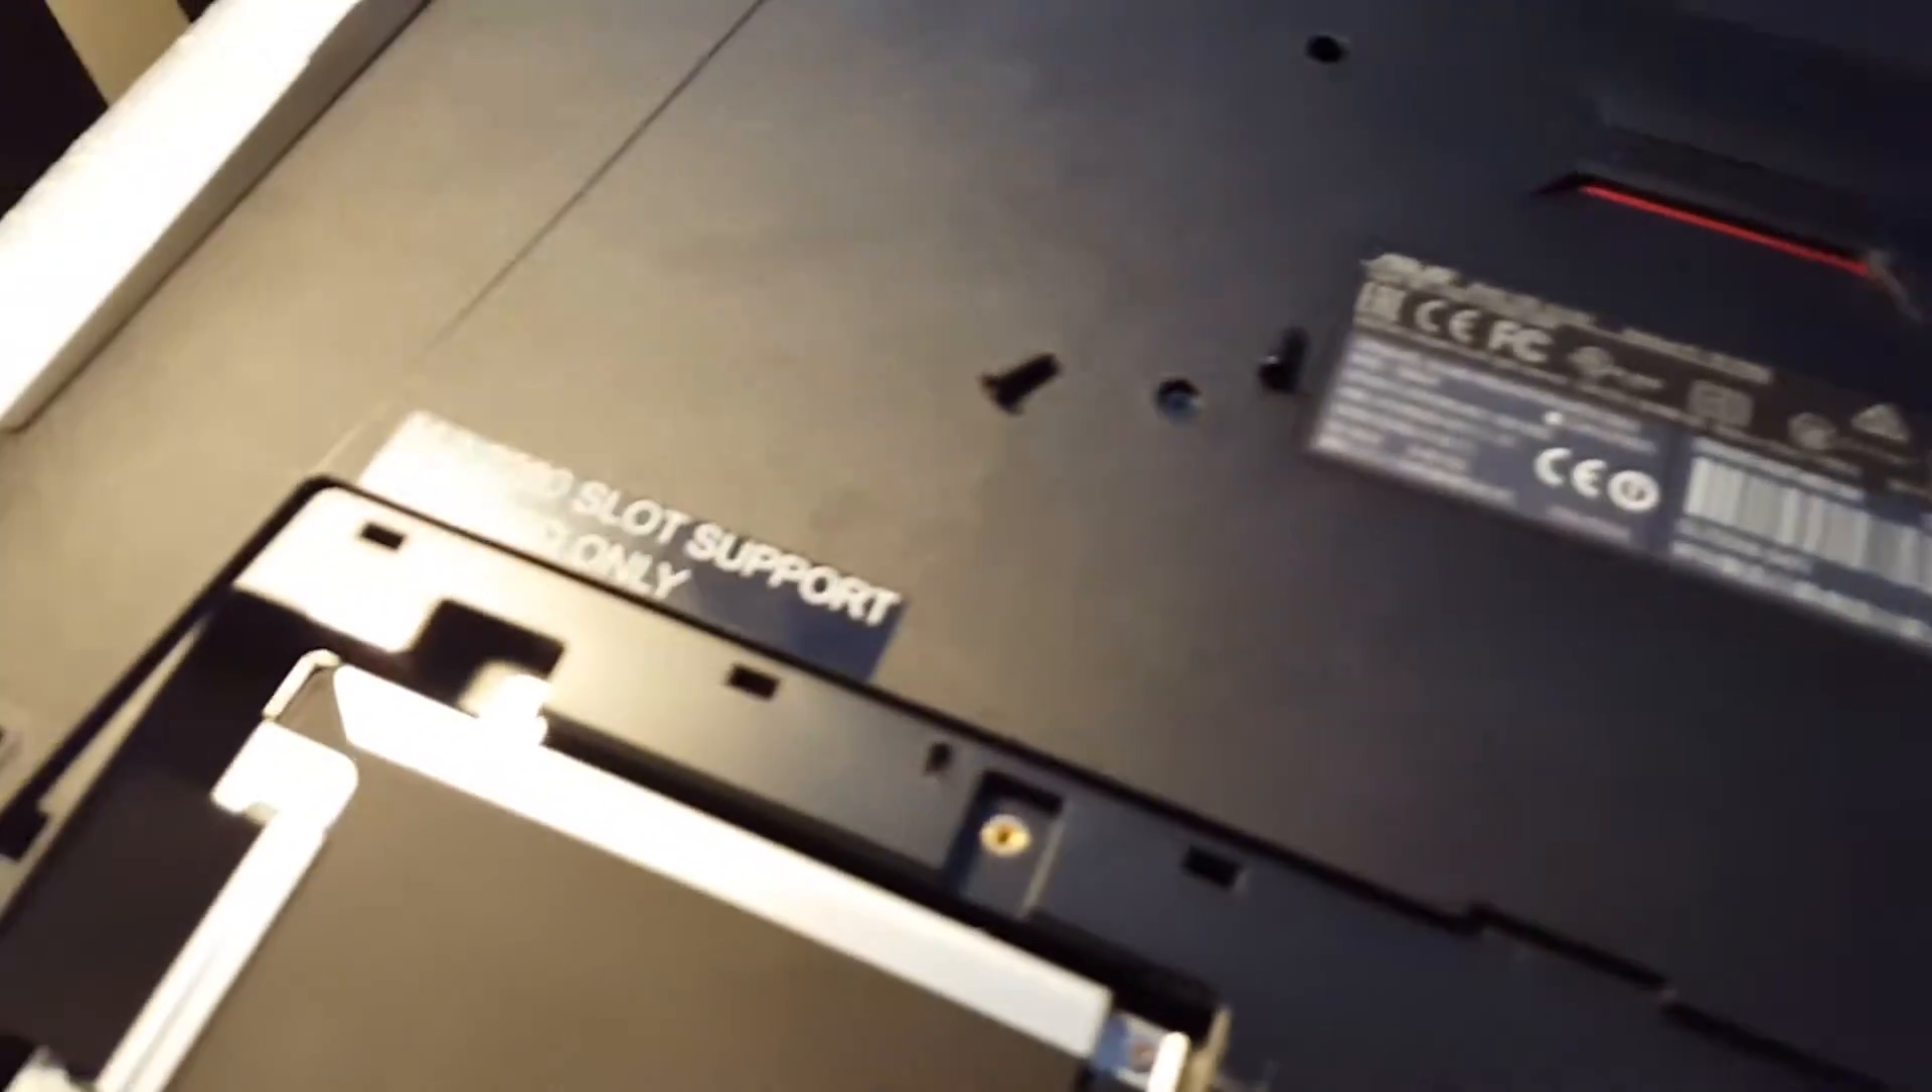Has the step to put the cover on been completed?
No.